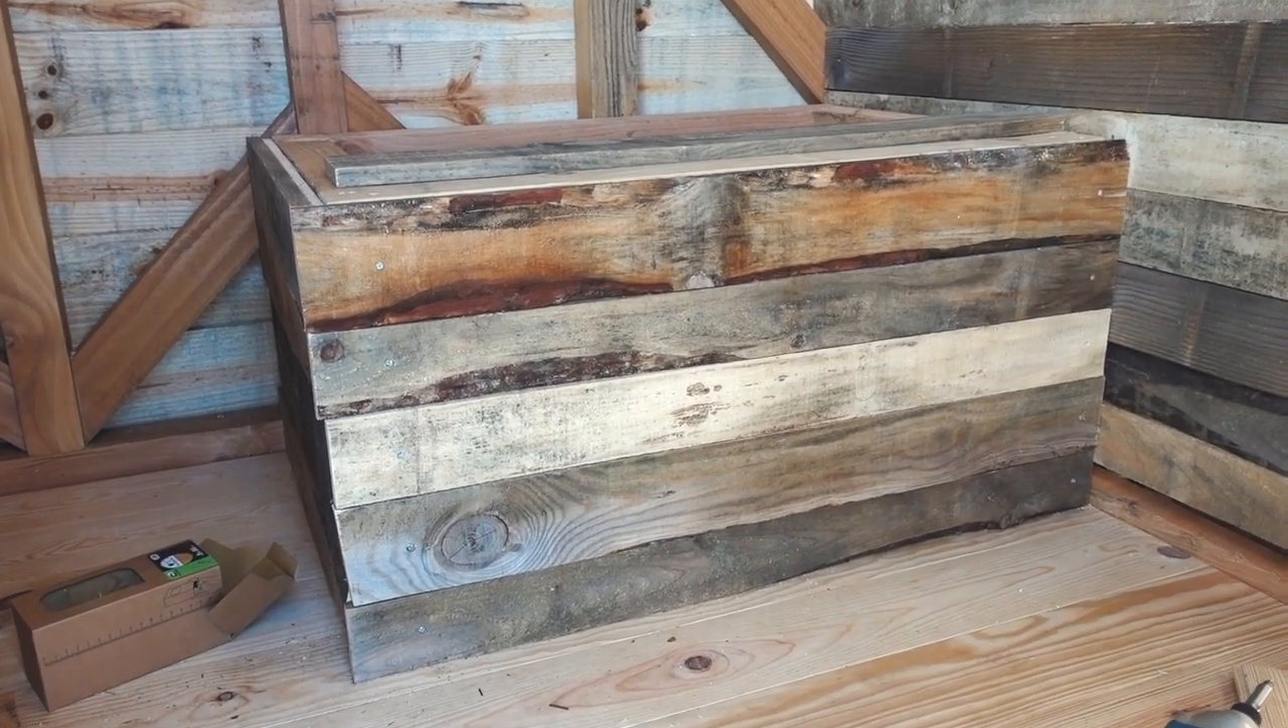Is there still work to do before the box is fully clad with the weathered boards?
No.